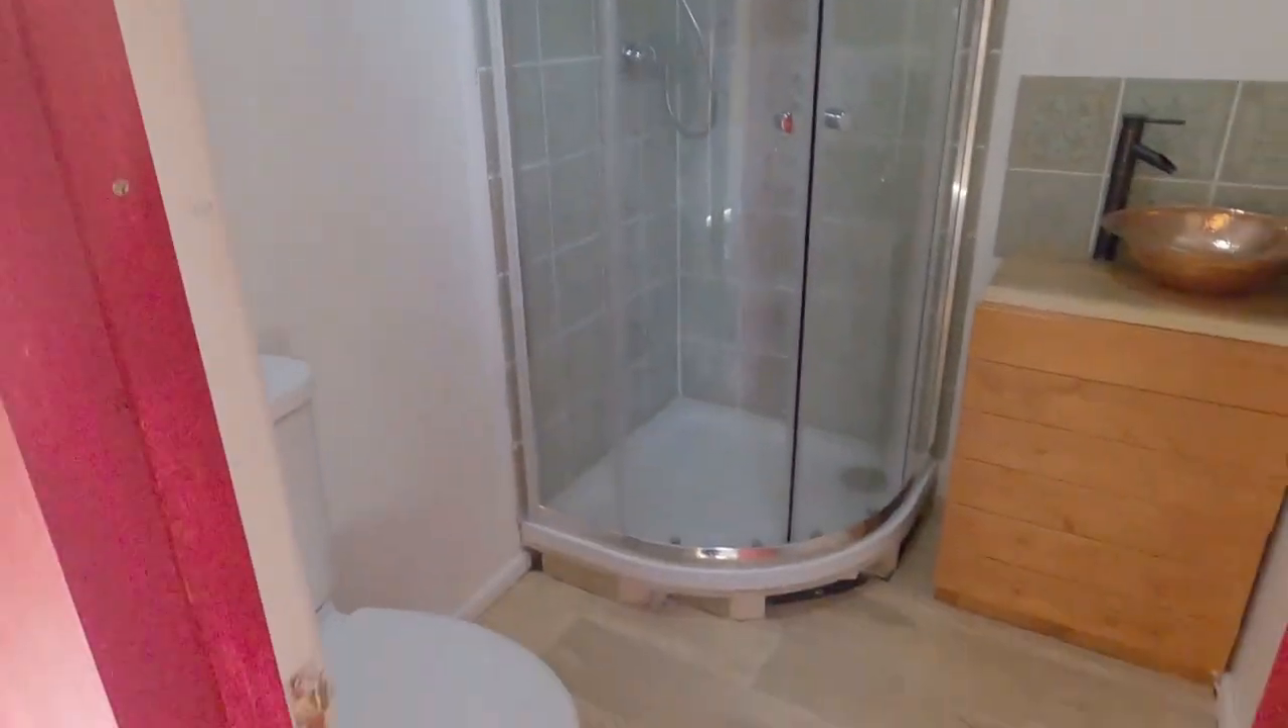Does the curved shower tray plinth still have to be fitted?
Yes.